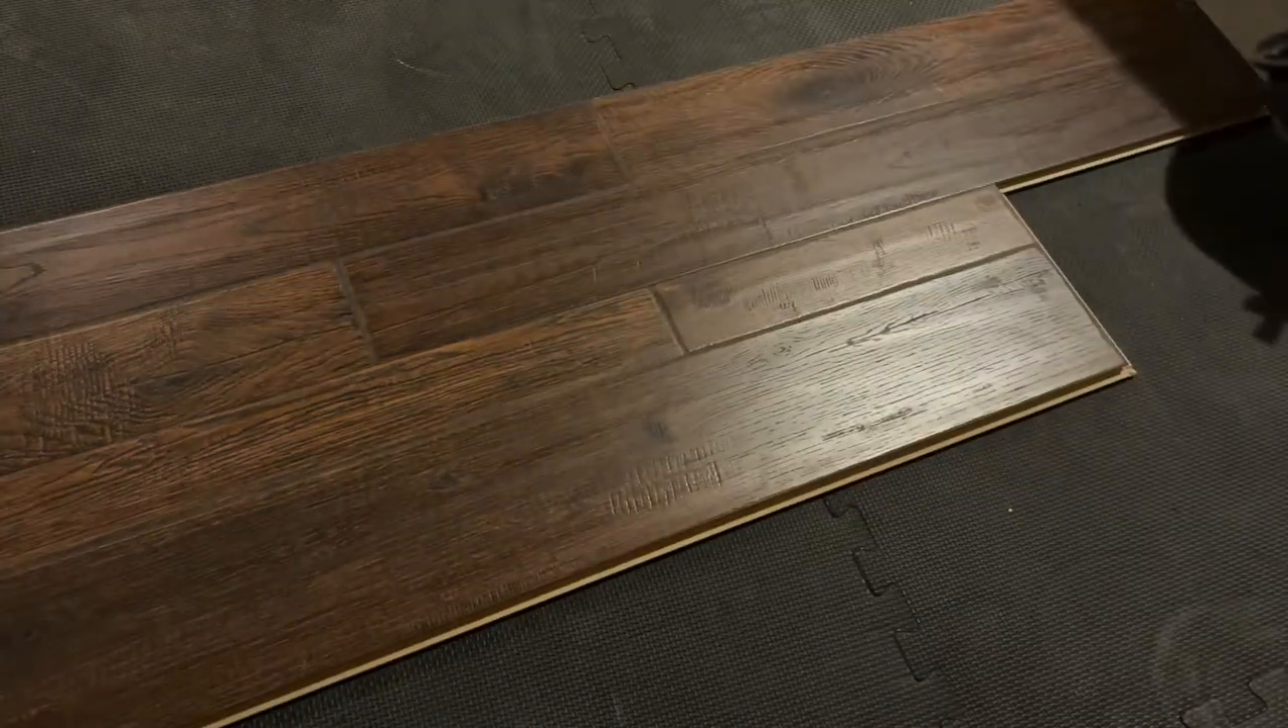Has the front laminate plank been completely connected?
Yes.